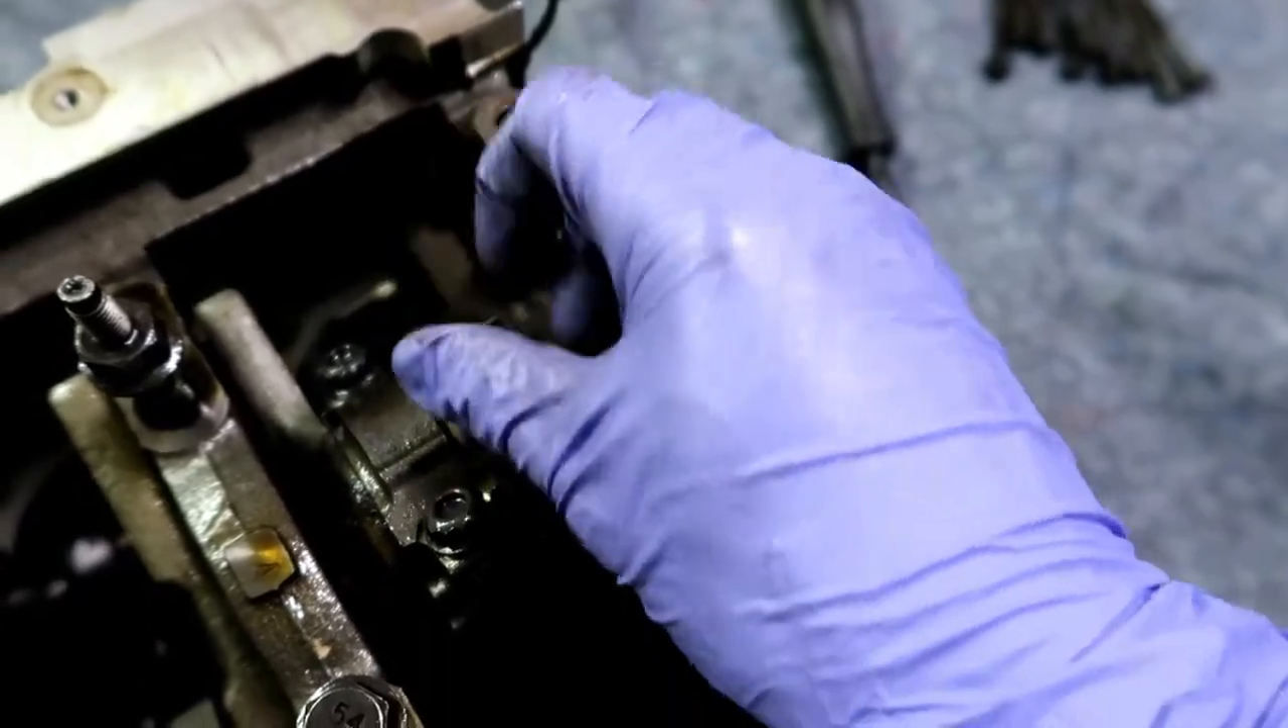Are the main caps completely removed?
No.